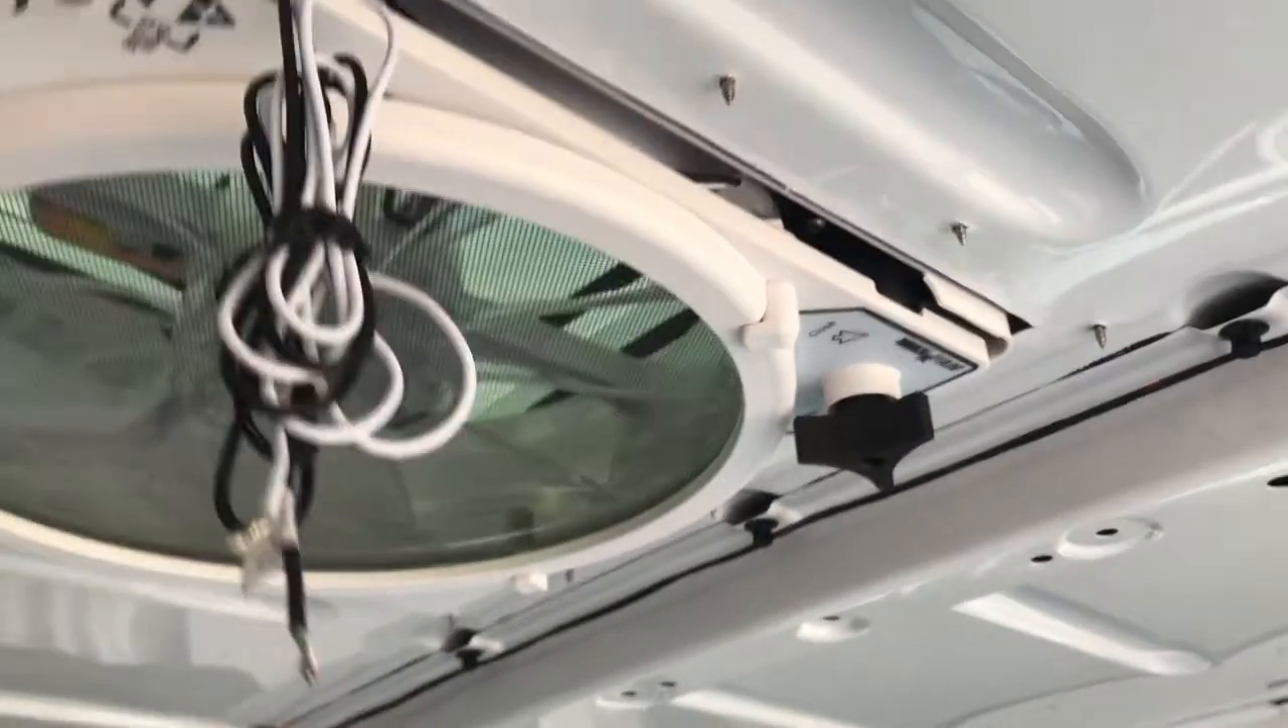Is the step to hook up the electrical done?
No.